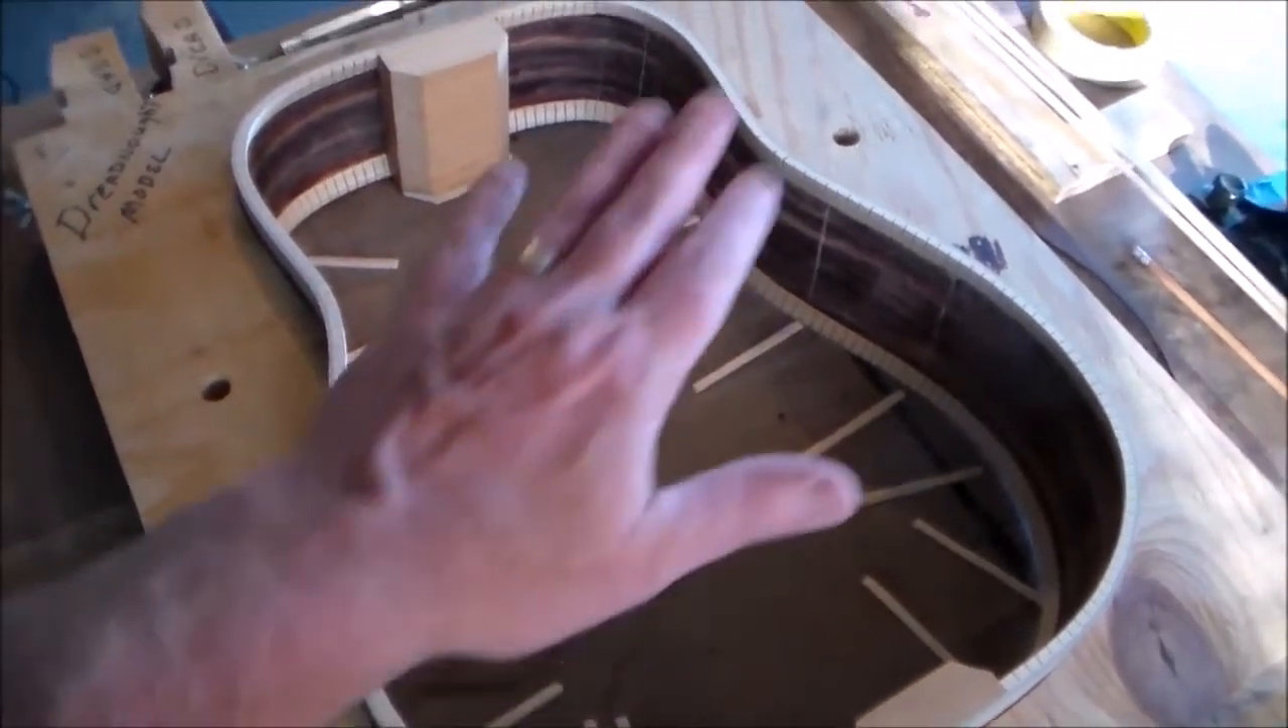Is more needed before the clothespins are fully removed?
No.